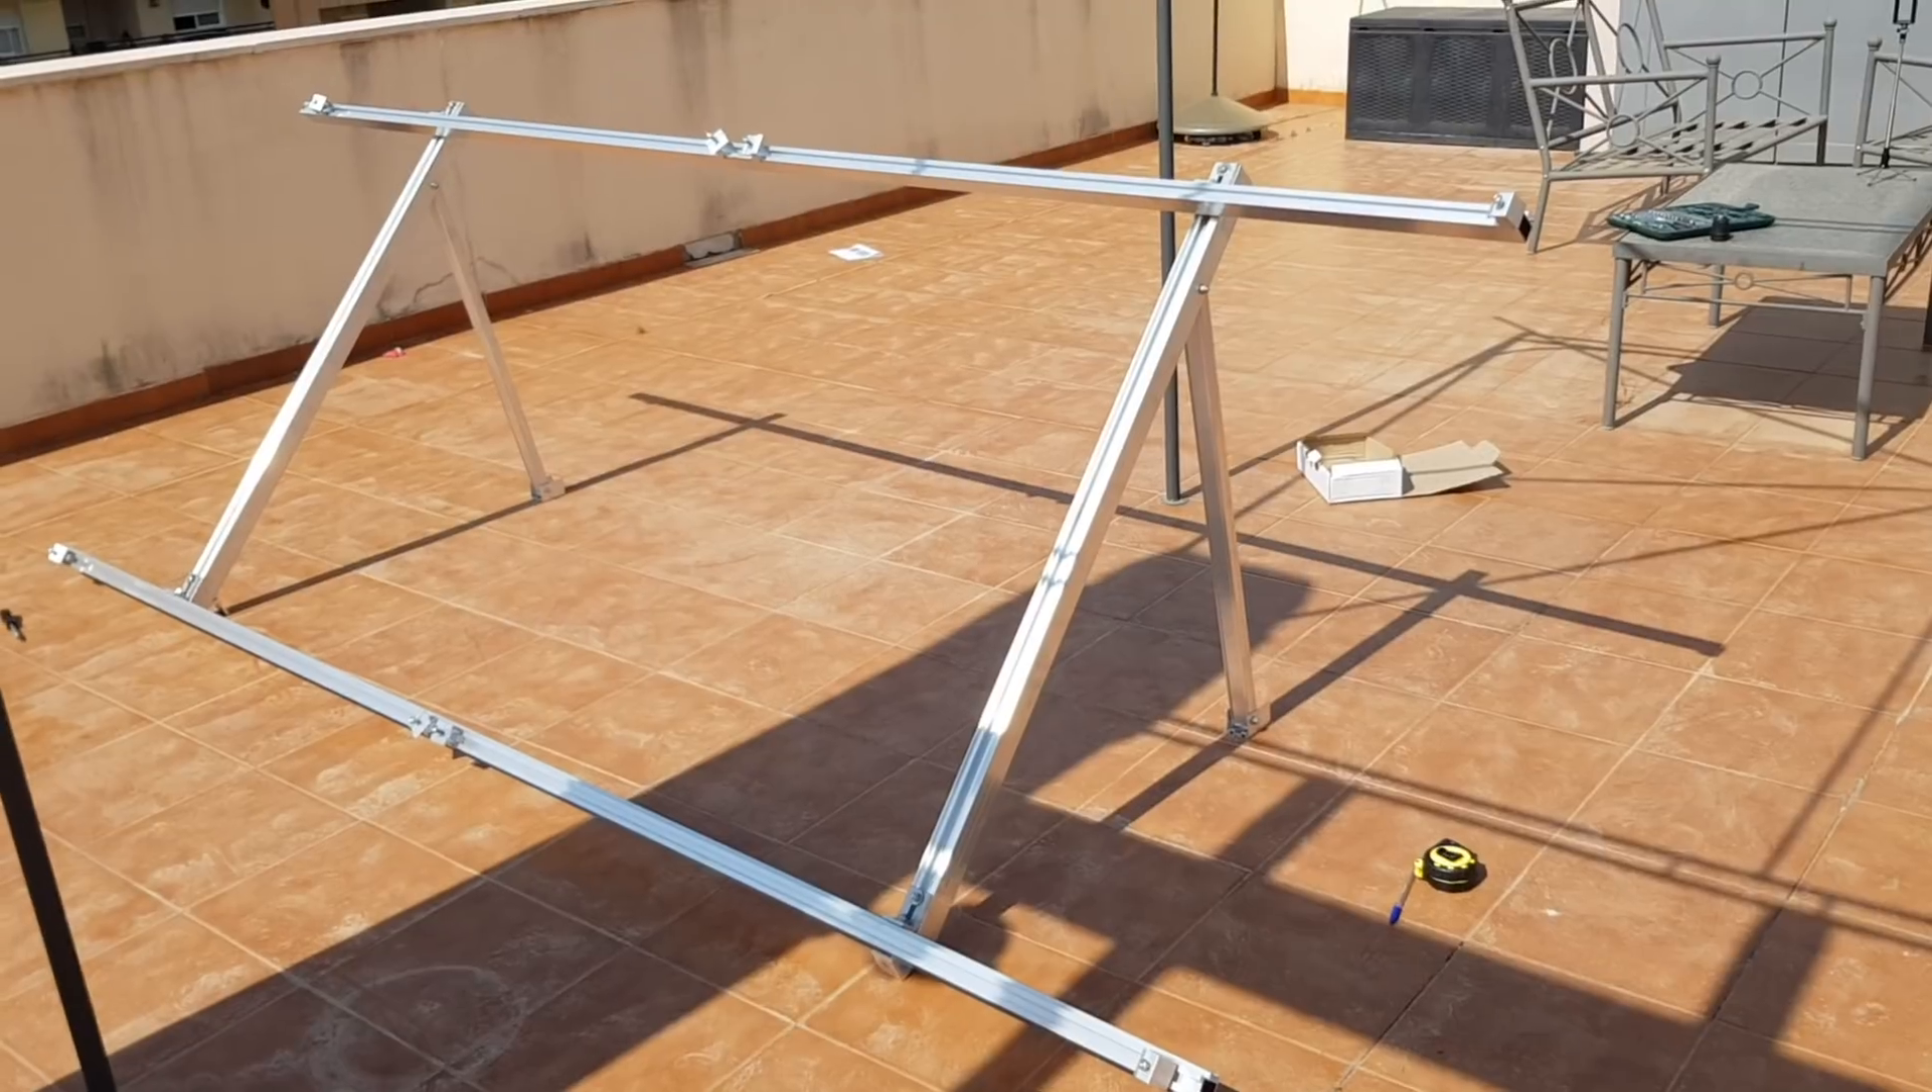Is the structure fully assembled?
Yes.